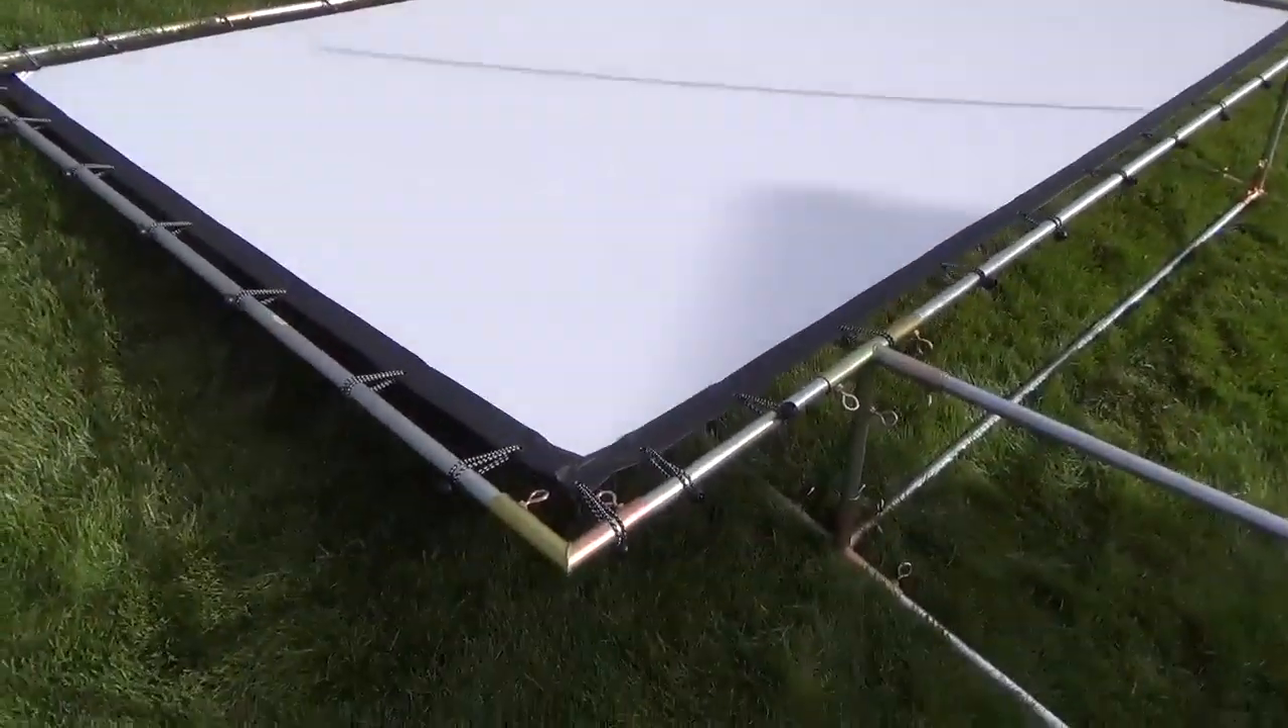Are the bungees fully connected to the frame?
Yes.